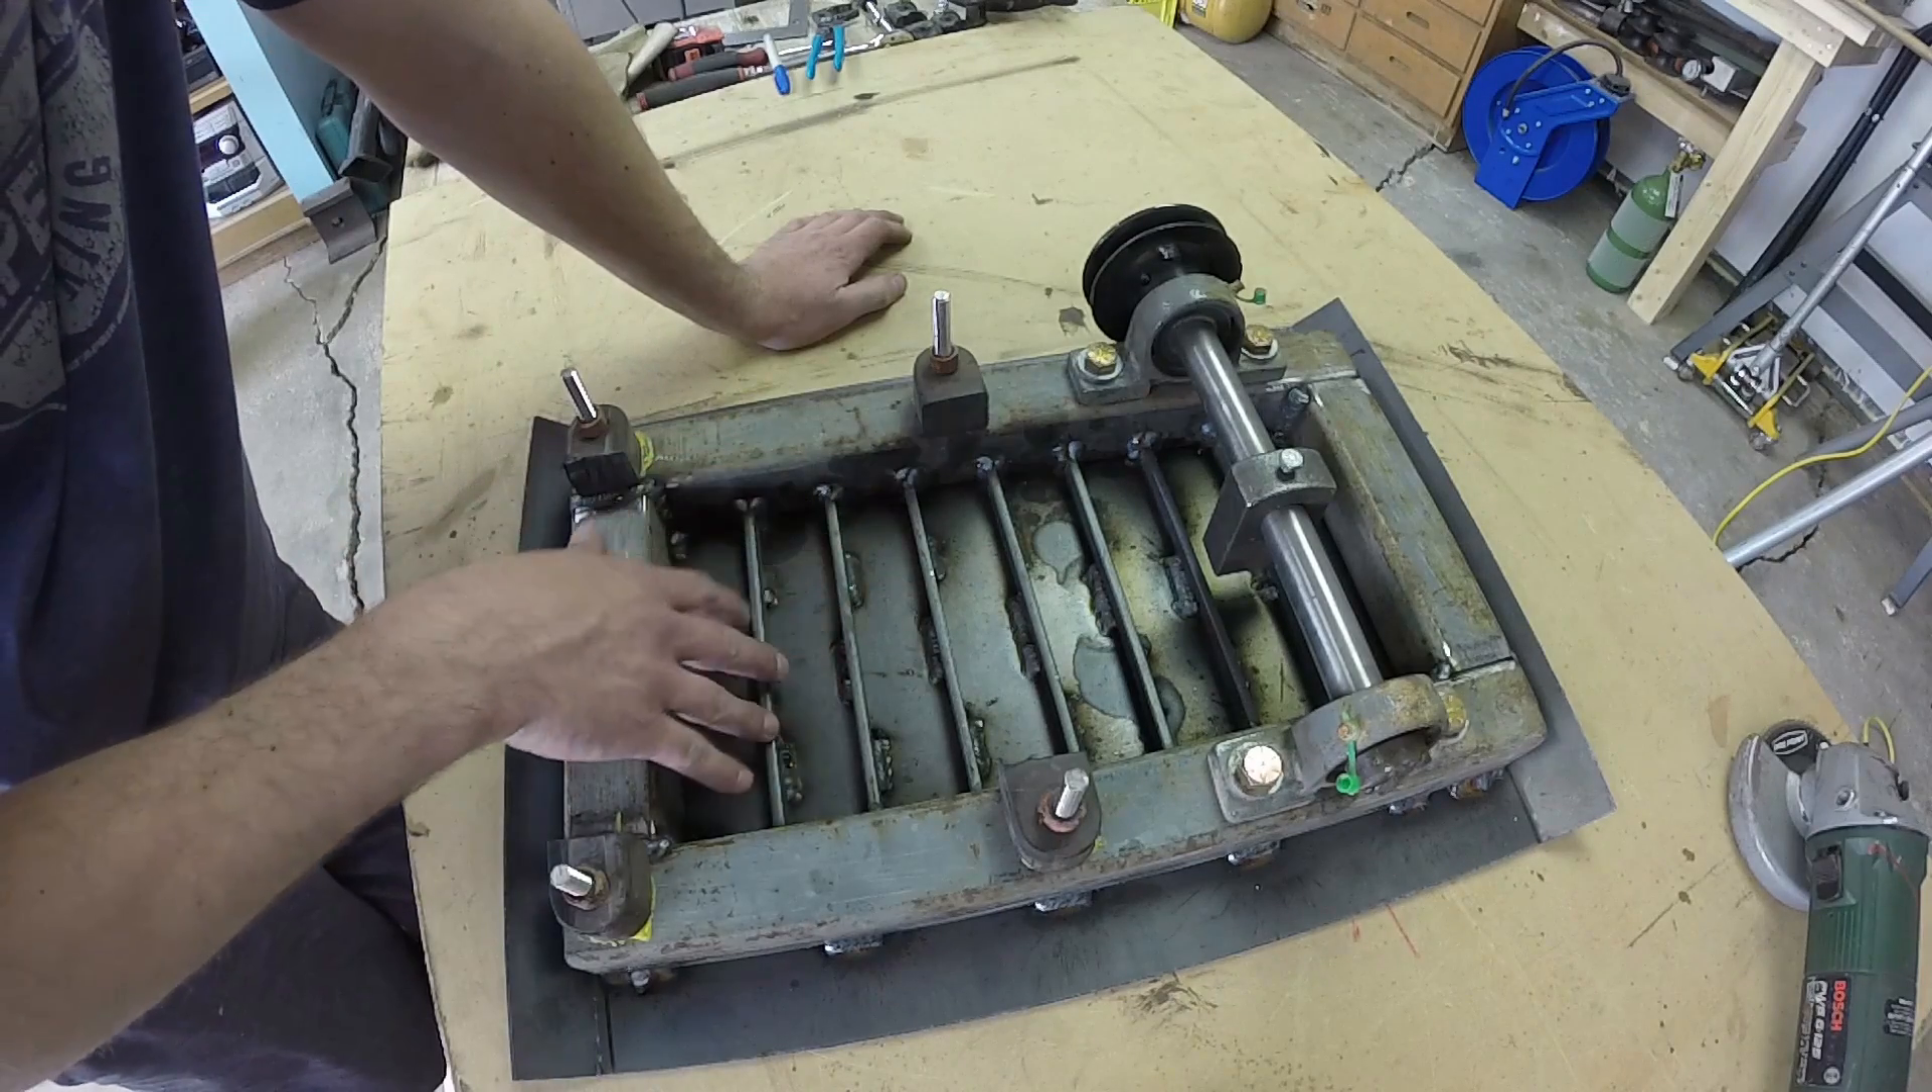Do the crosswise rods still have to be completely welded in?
No.